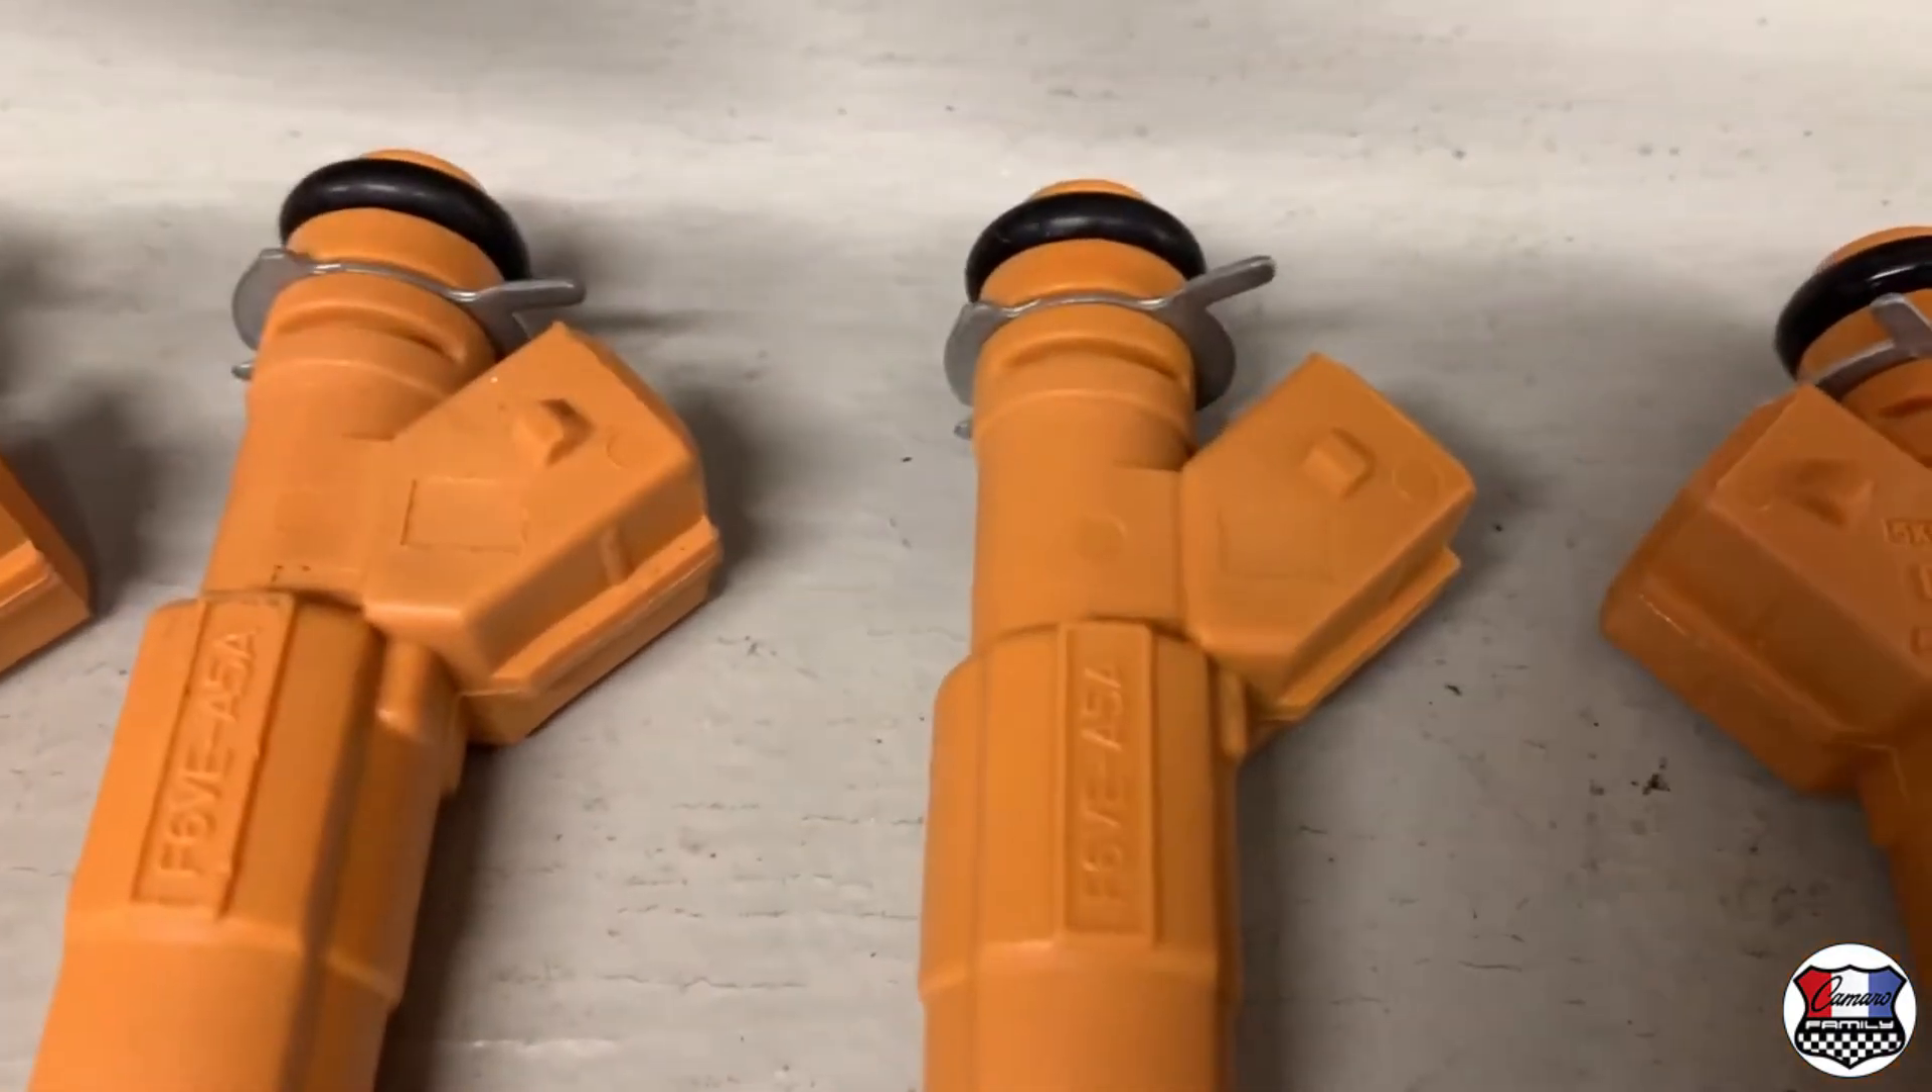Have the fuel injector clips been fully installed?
Yes.